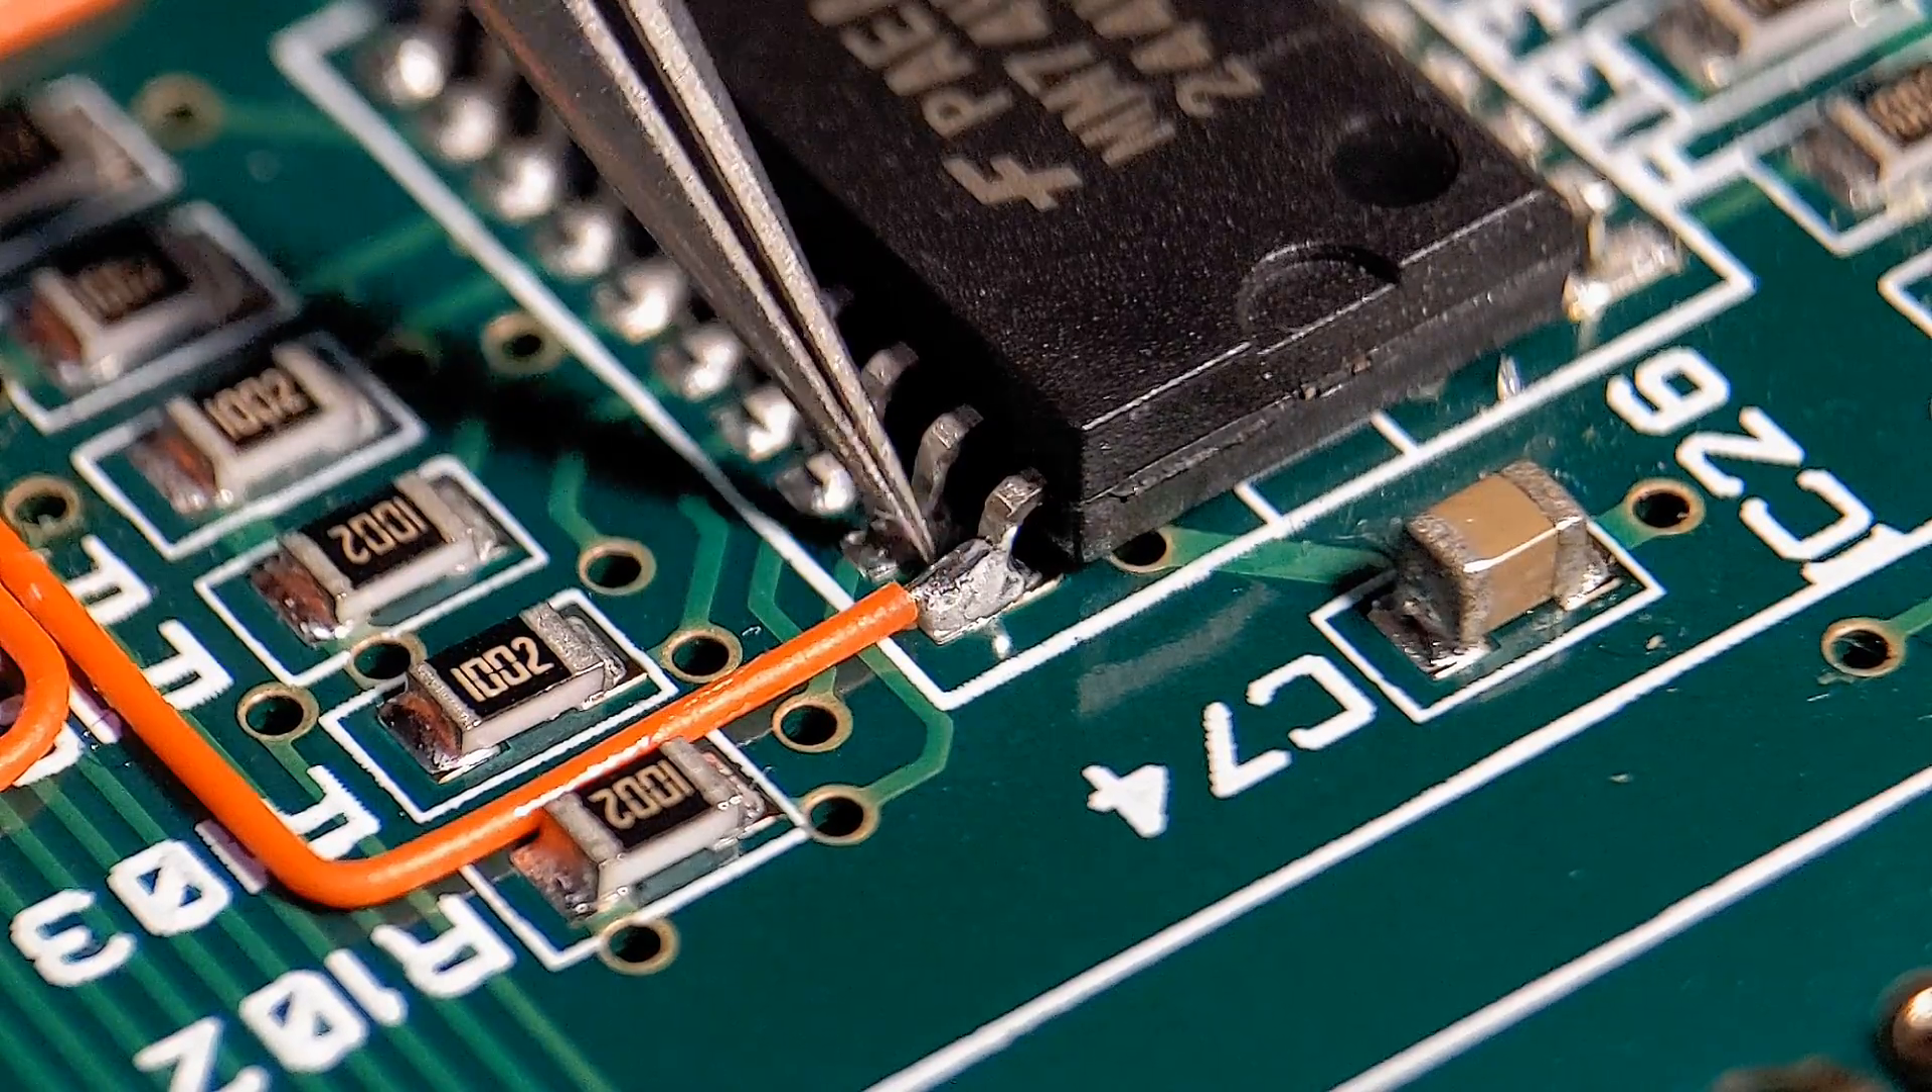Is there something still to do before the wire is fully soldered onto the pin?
No.